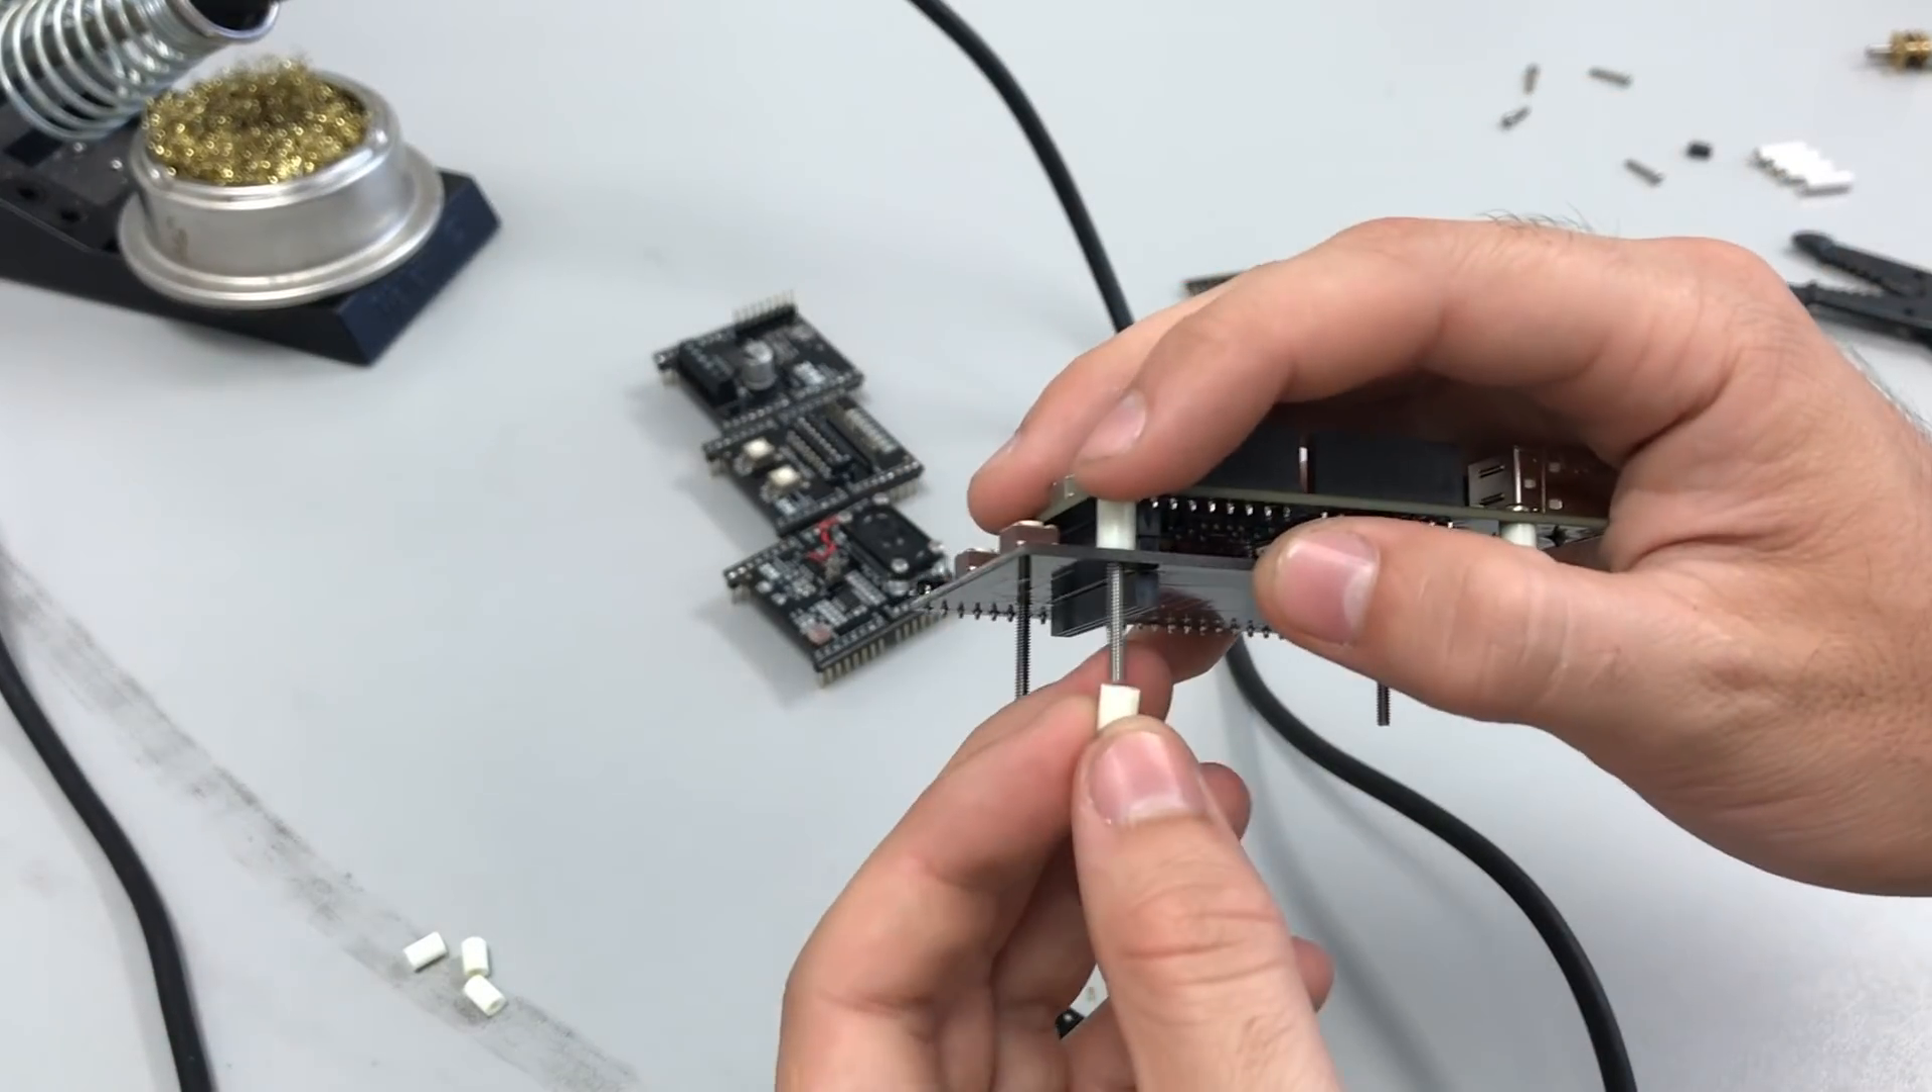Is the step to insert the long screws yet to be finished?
No.